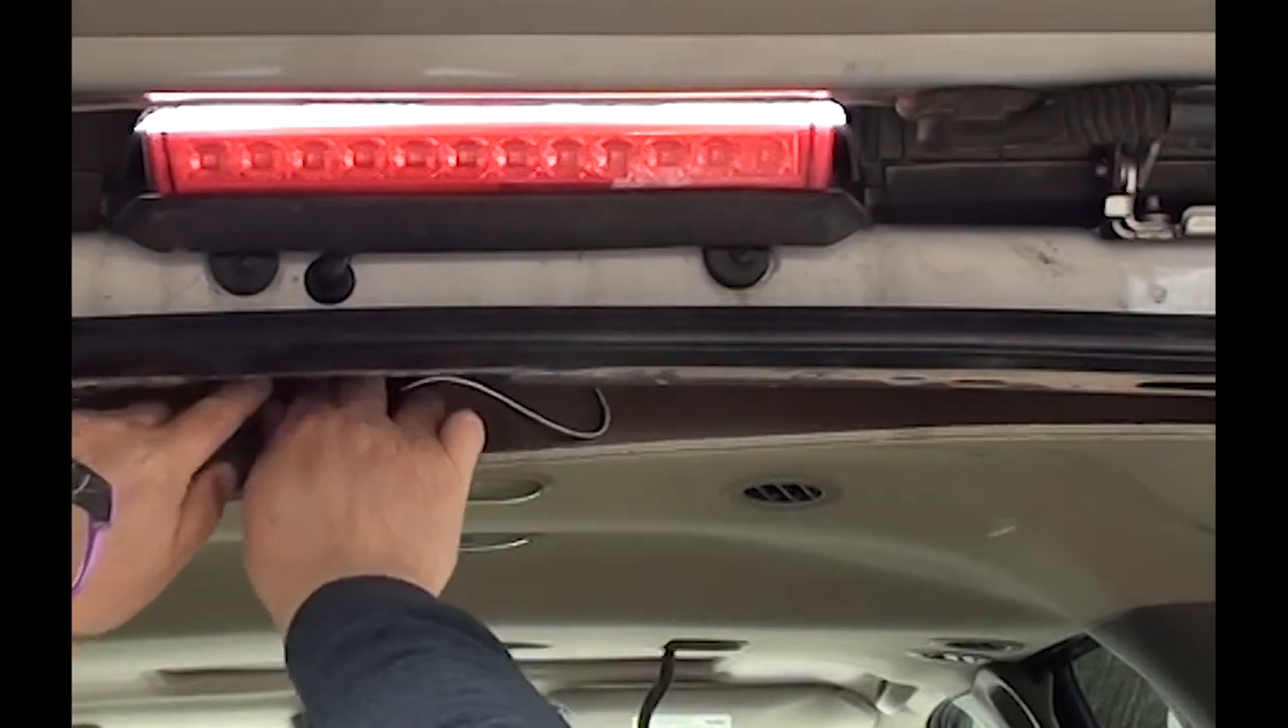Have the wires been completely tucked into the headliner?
No.